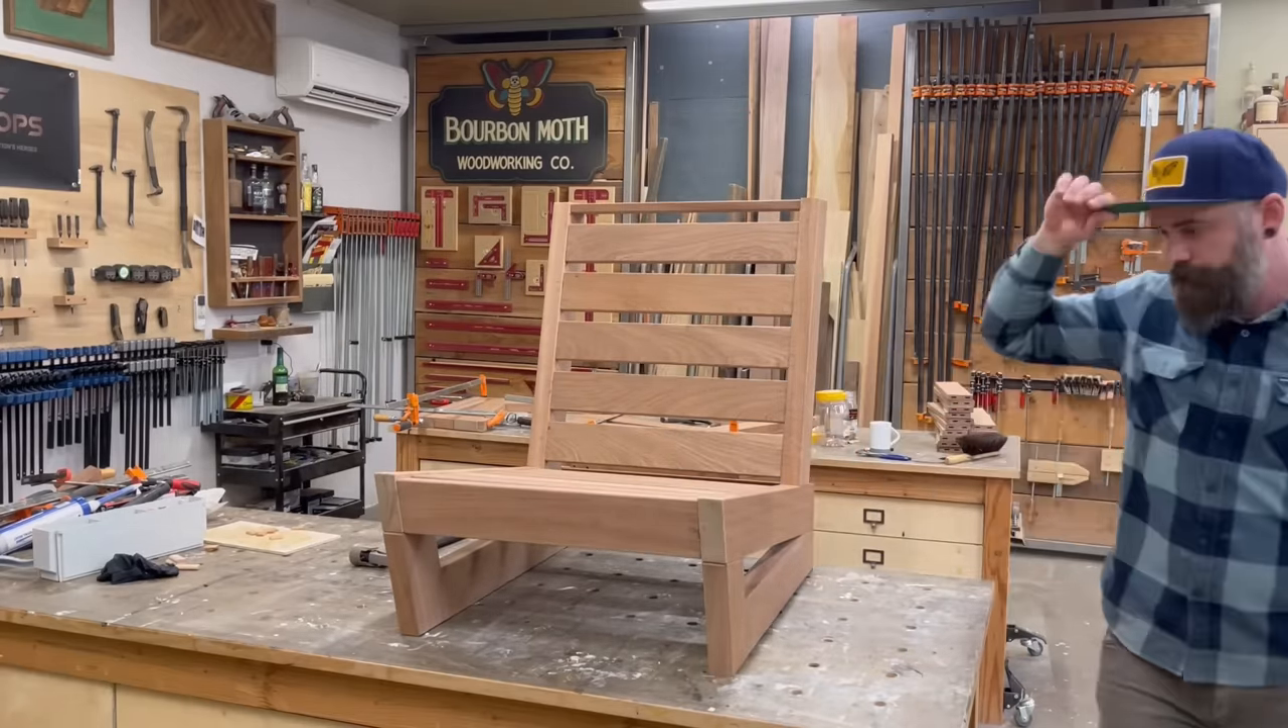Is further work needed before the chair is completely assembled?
No.